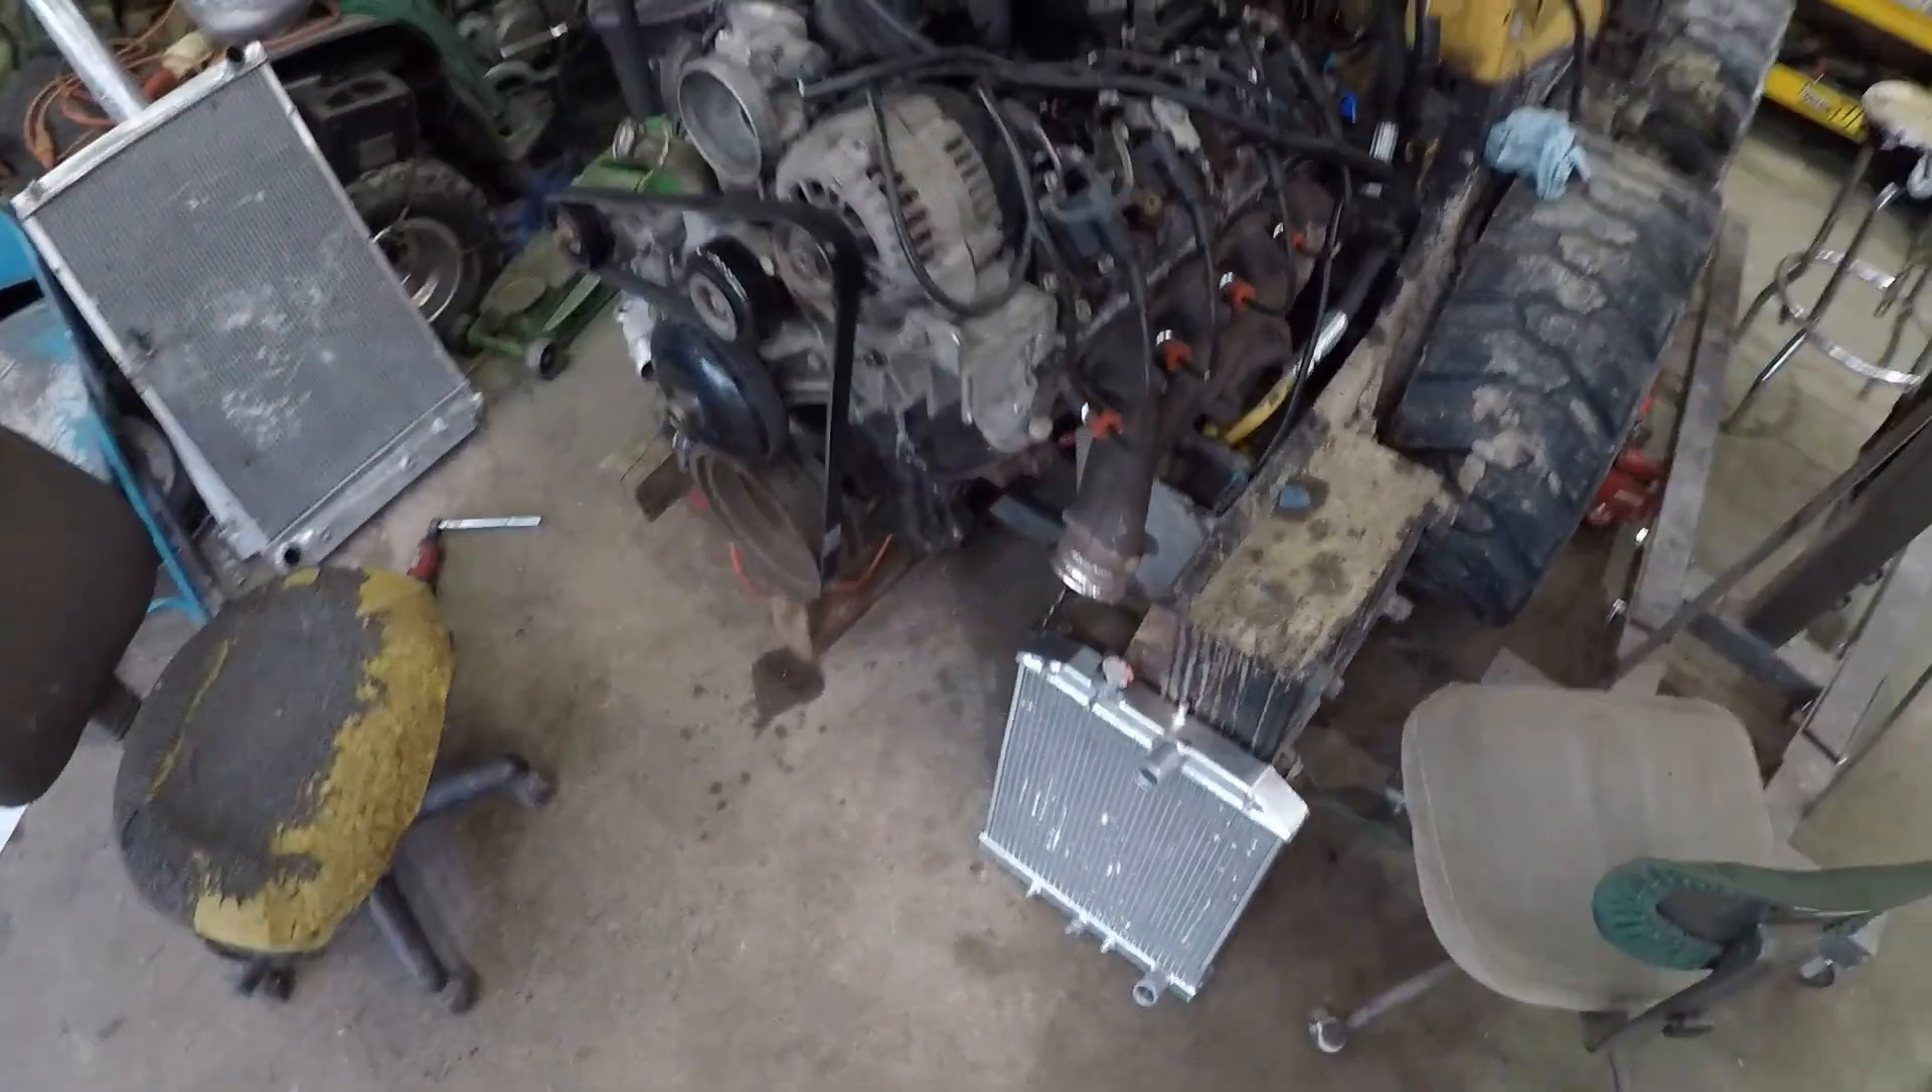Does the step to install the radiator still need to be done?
Yes.